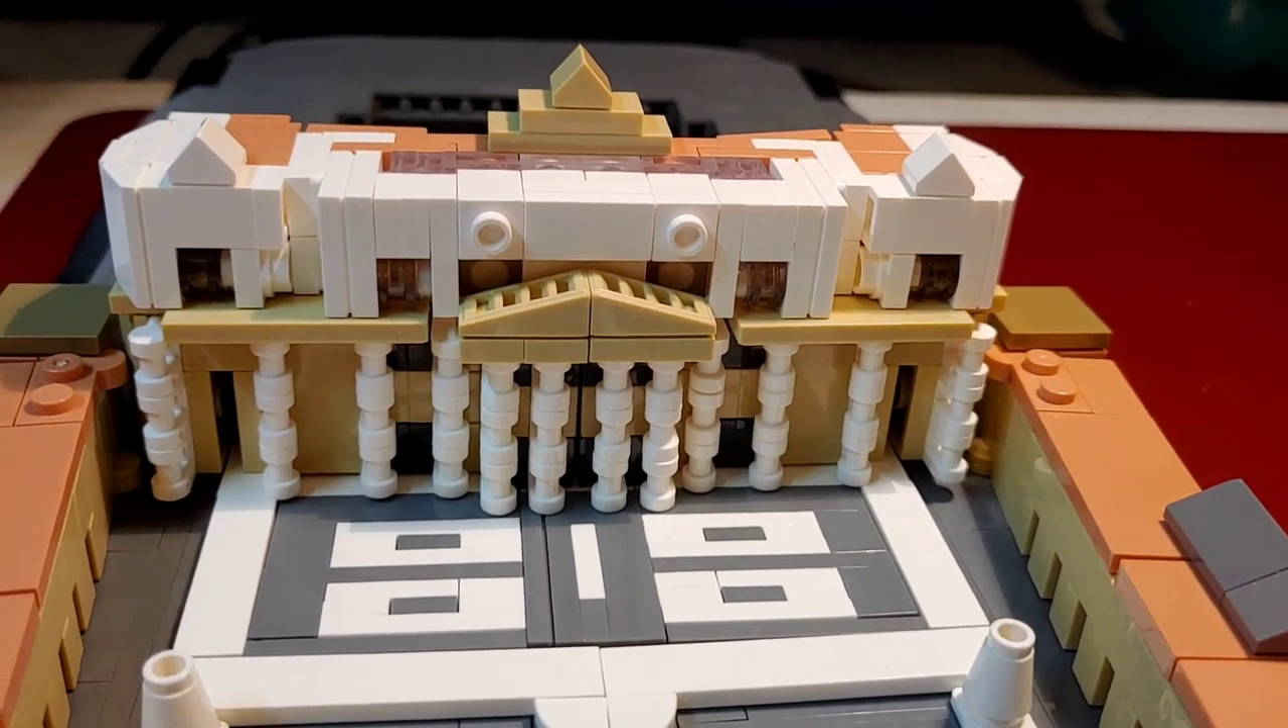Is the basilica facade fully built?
Yes.